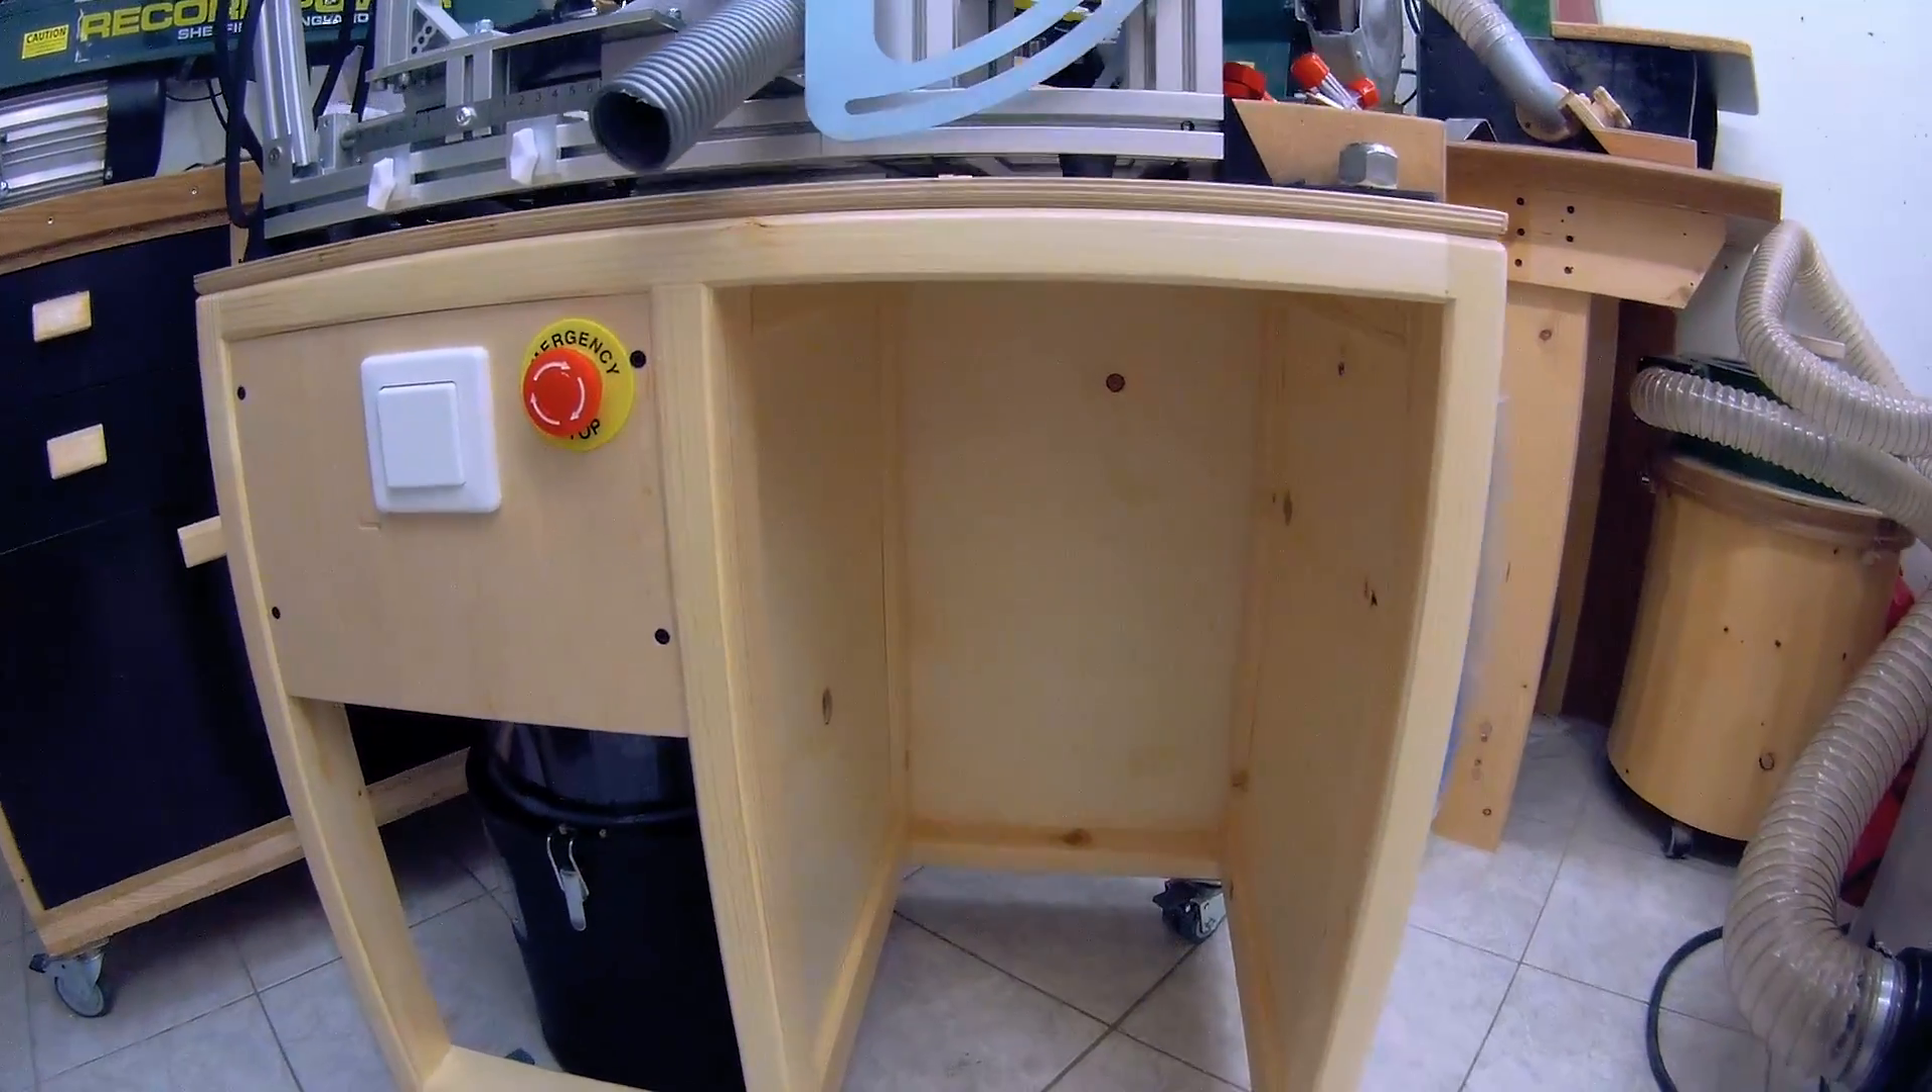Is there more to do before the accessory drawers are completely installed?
Yes.